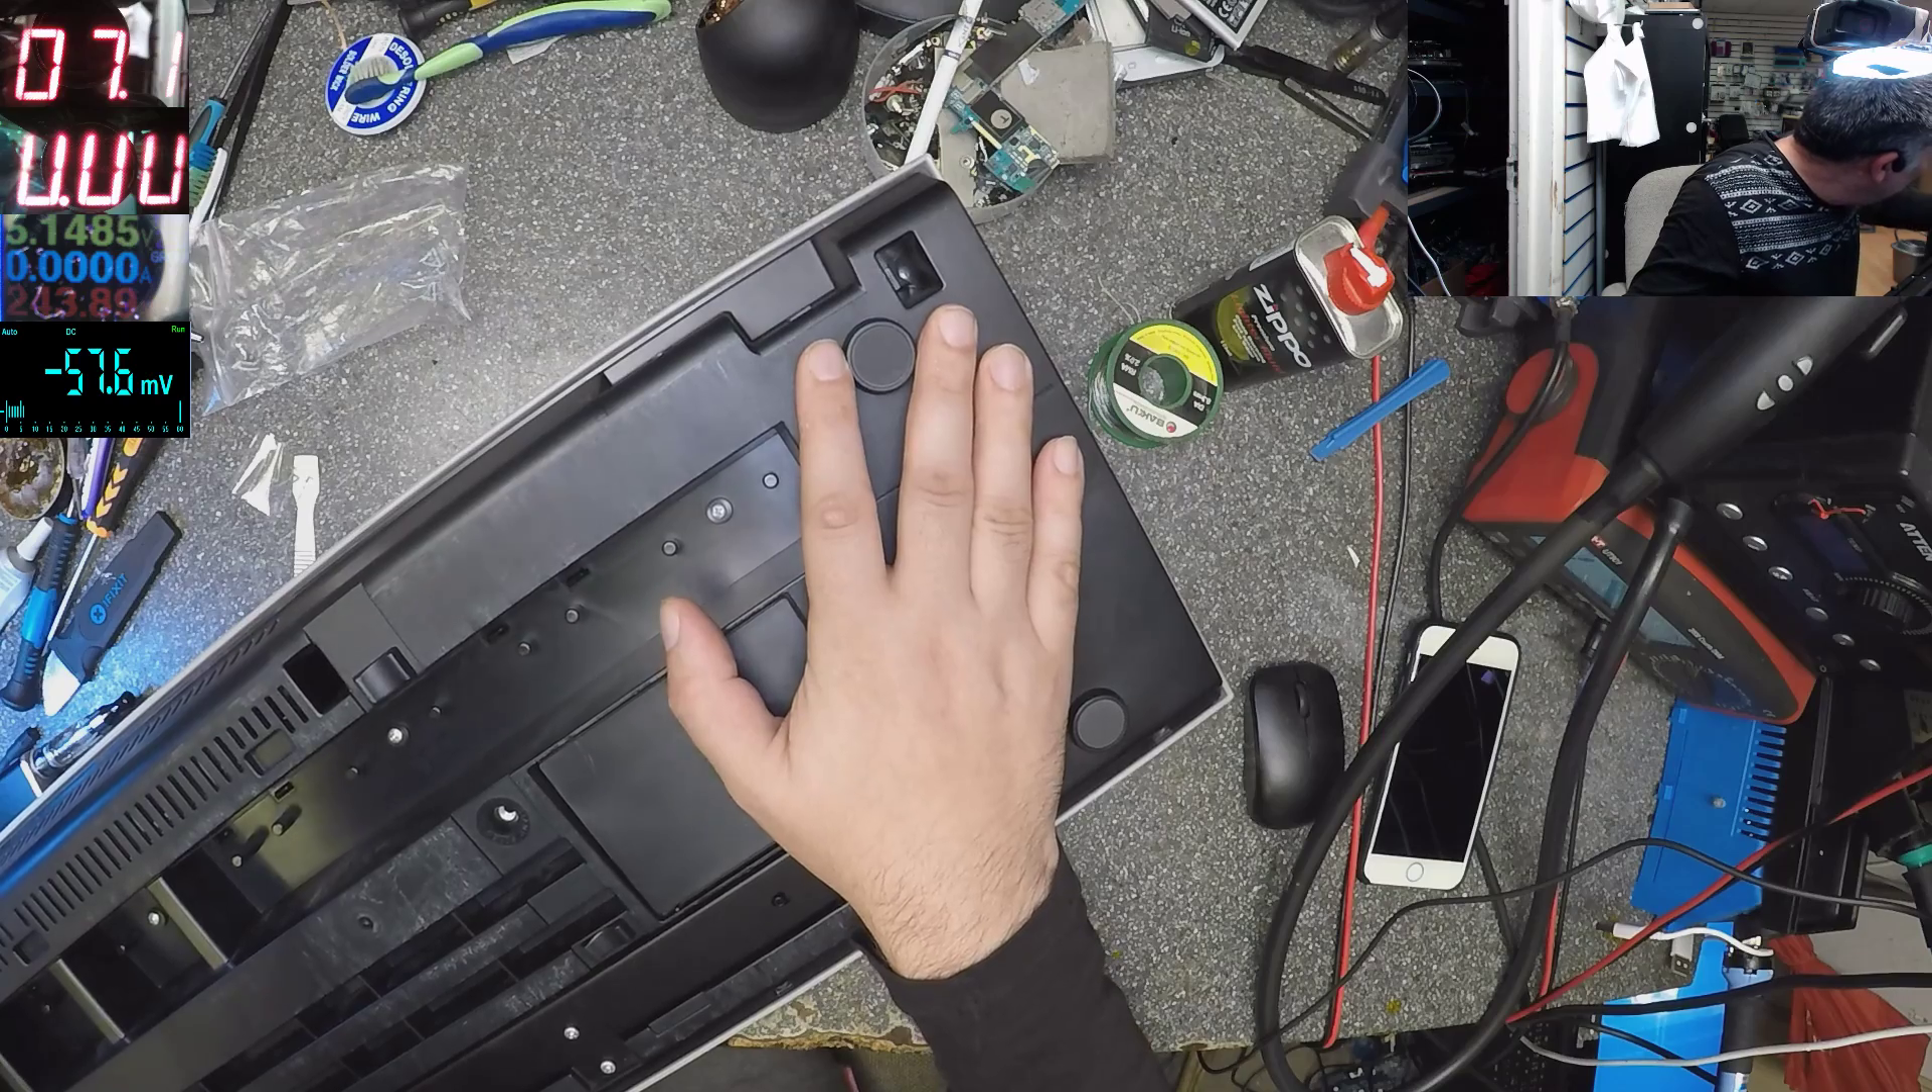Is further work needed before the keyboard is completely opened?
Yes.